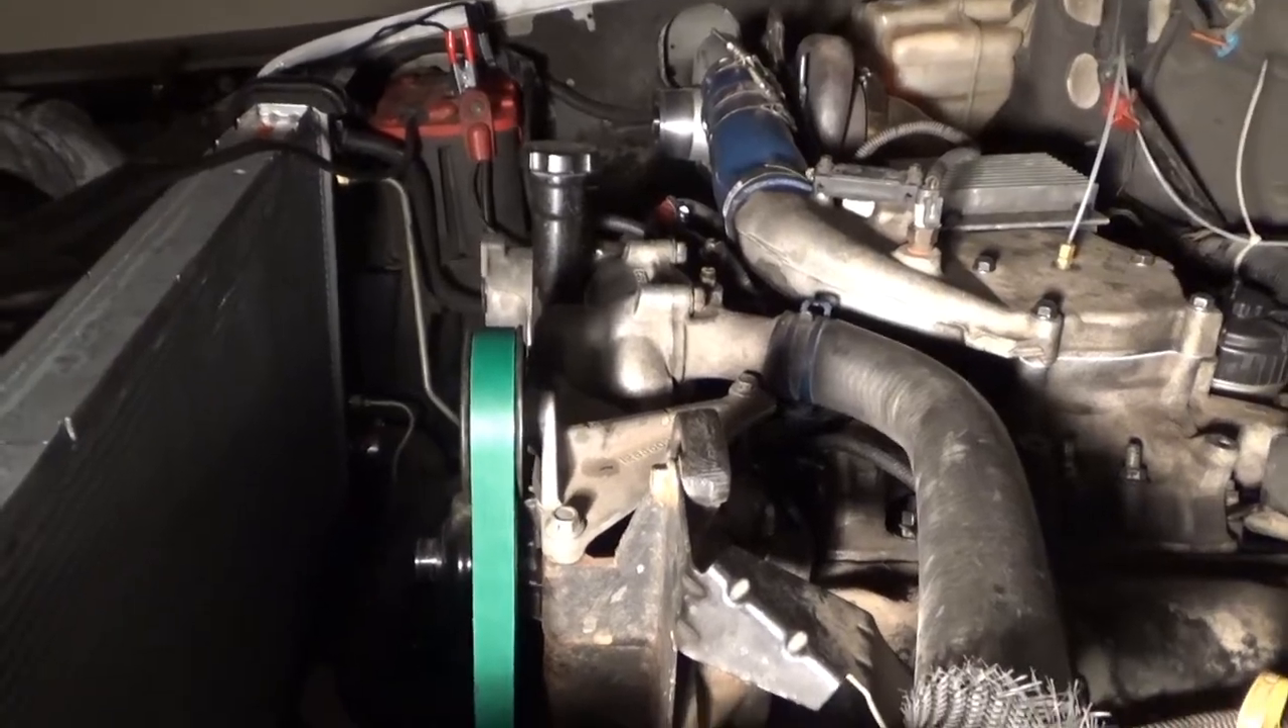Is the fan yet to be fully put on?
Yes.